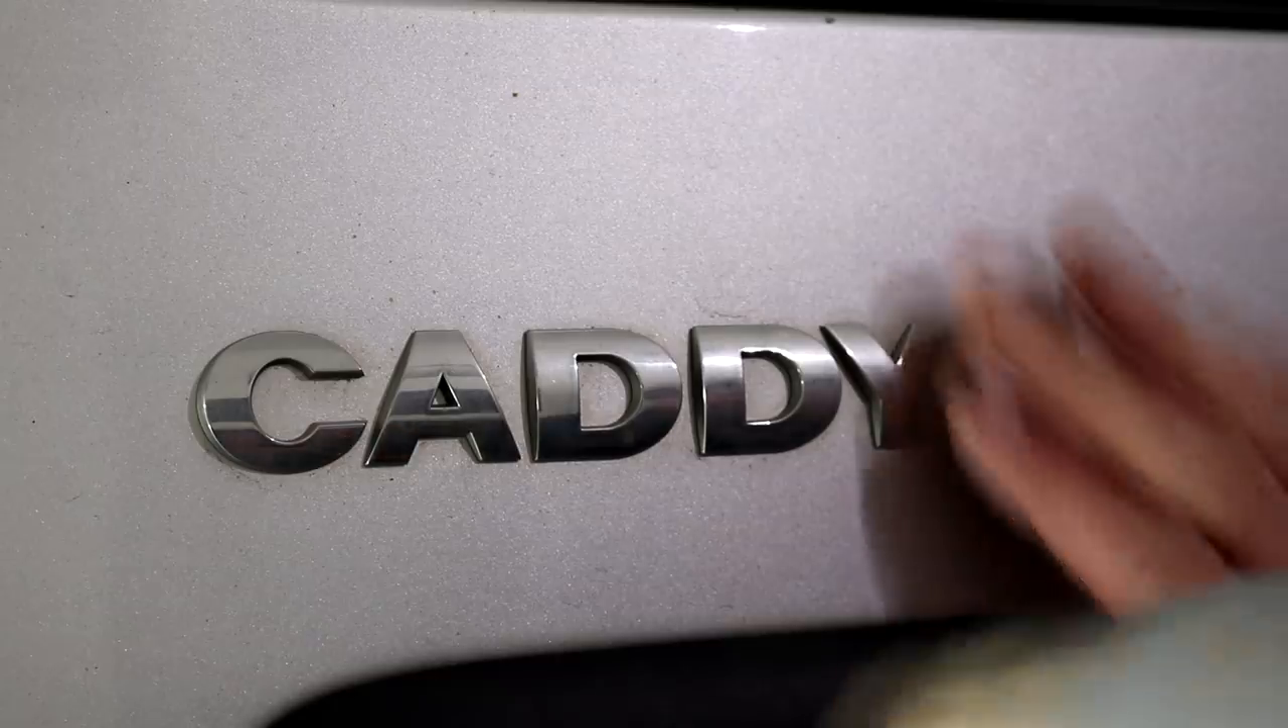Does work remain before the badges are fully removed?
Yes.